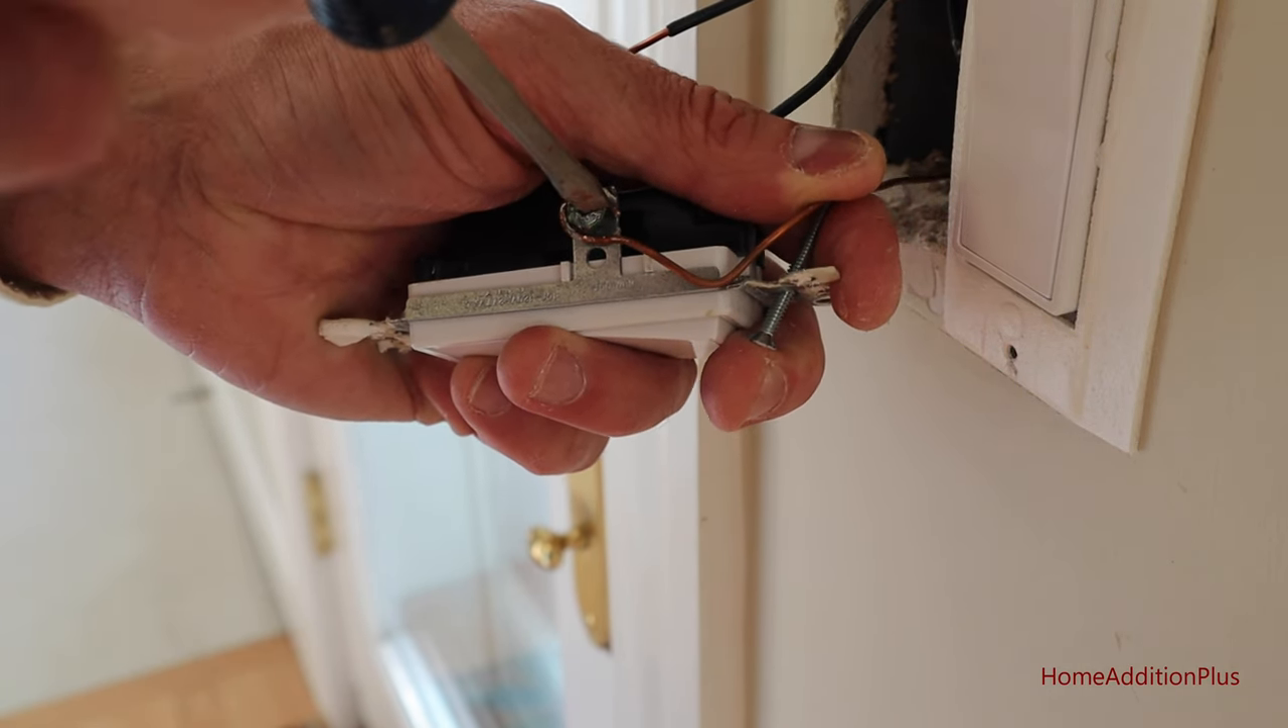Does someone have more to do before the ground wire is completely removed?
Yes.